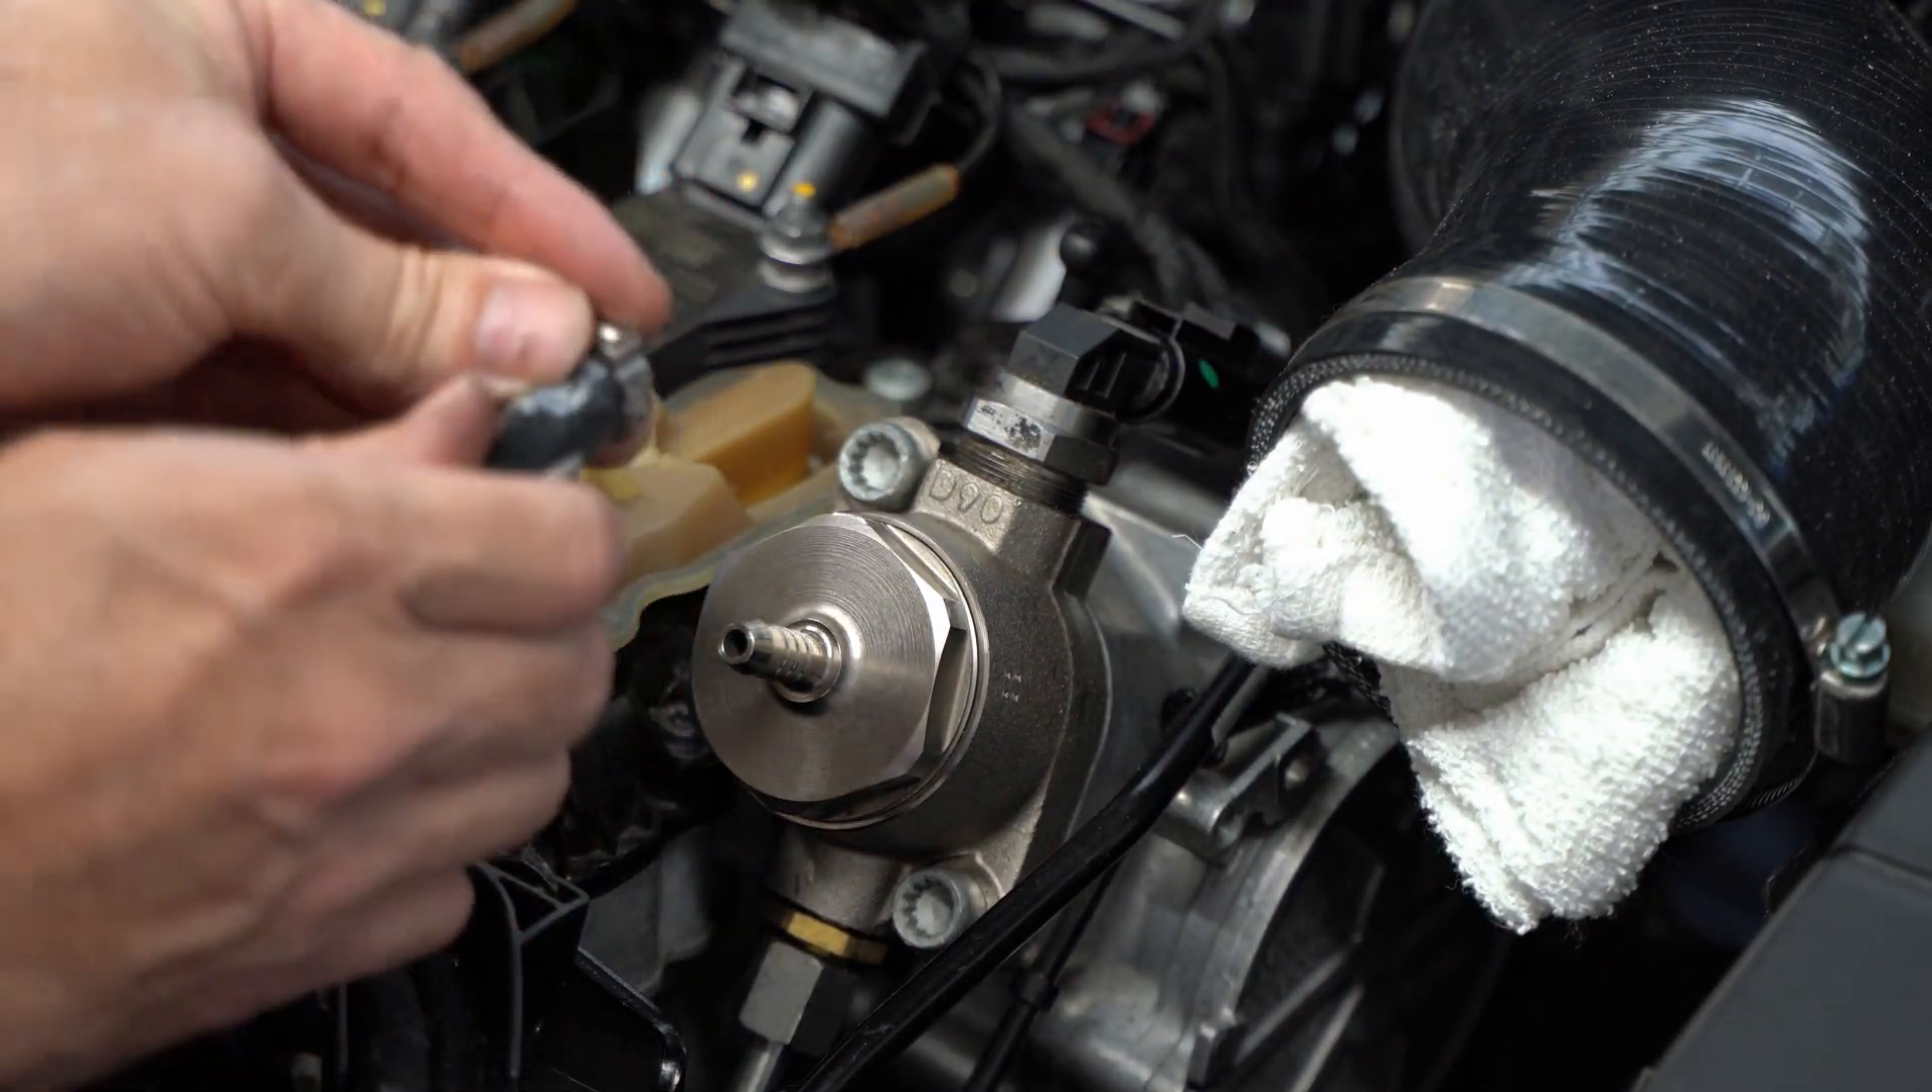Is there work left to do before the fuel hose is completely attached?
Yes.